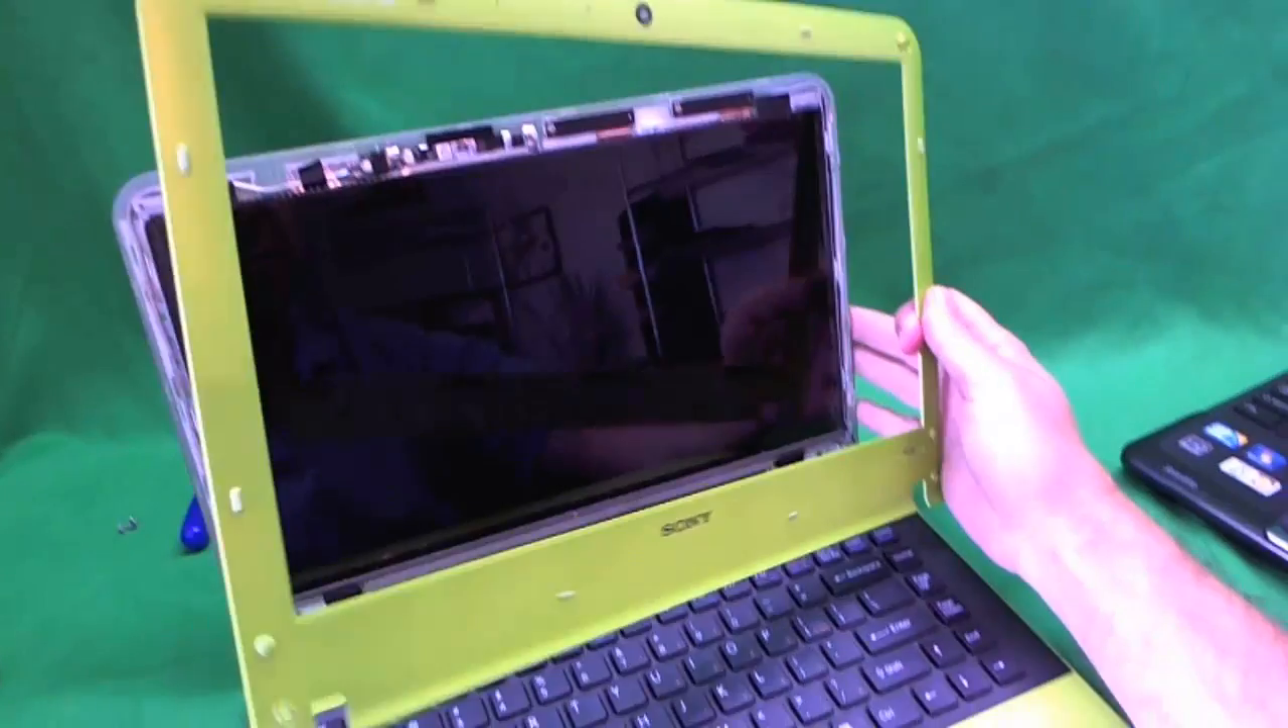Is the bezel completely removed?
Yes.